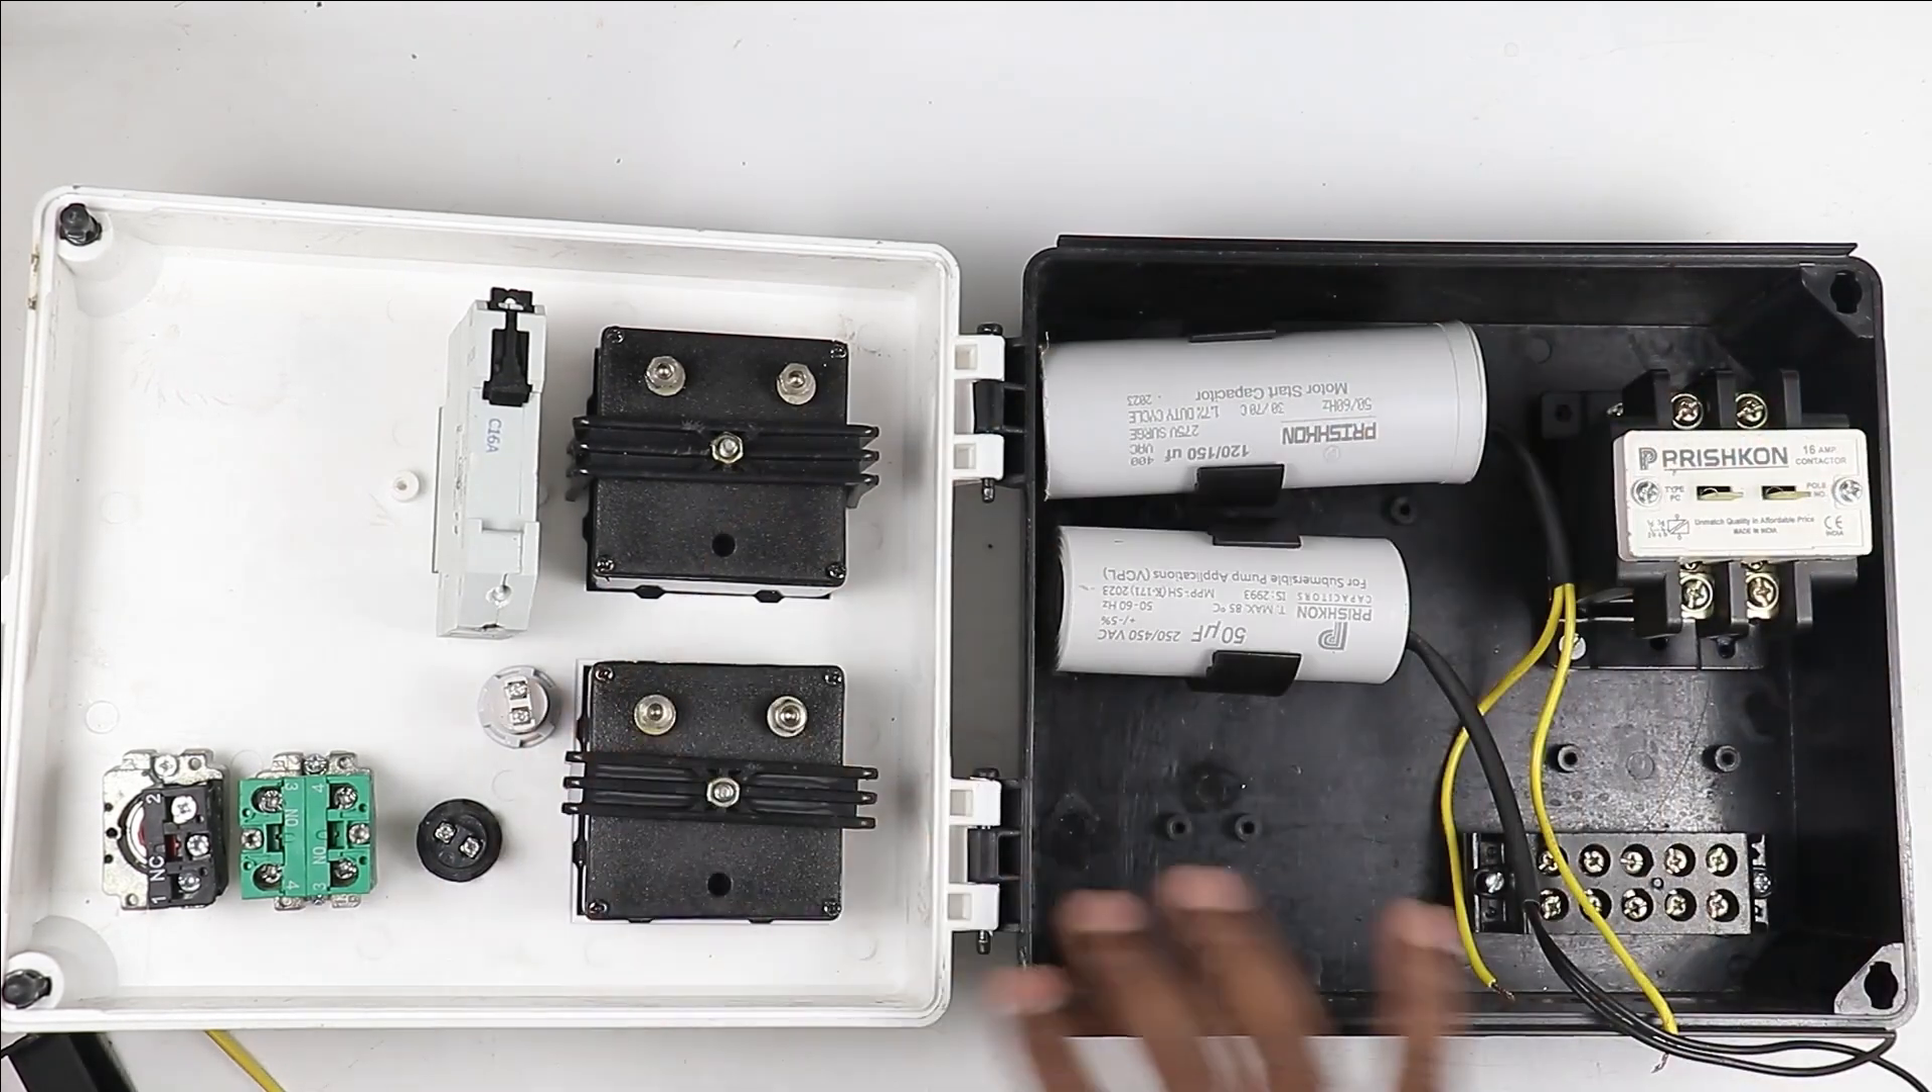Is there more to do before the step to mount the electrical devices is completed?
No.